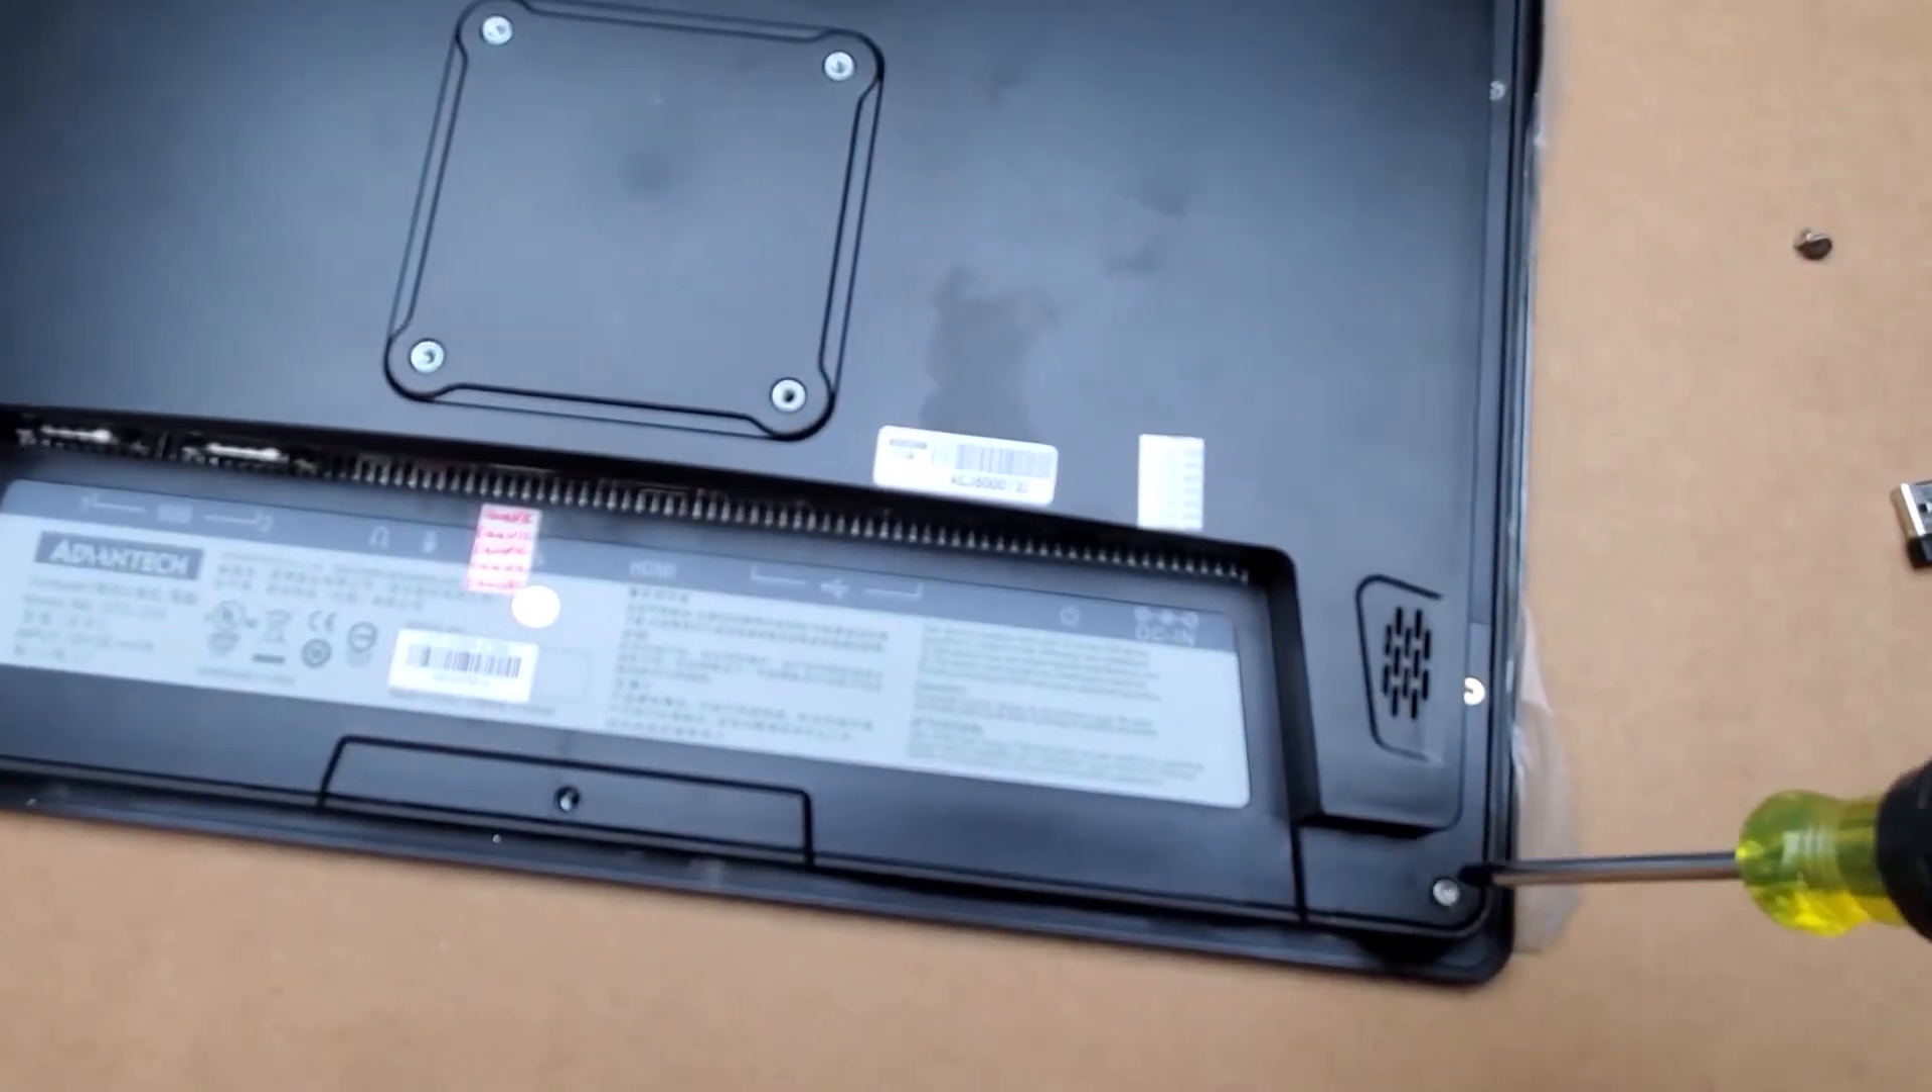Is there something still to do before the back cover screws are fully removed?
Yes.